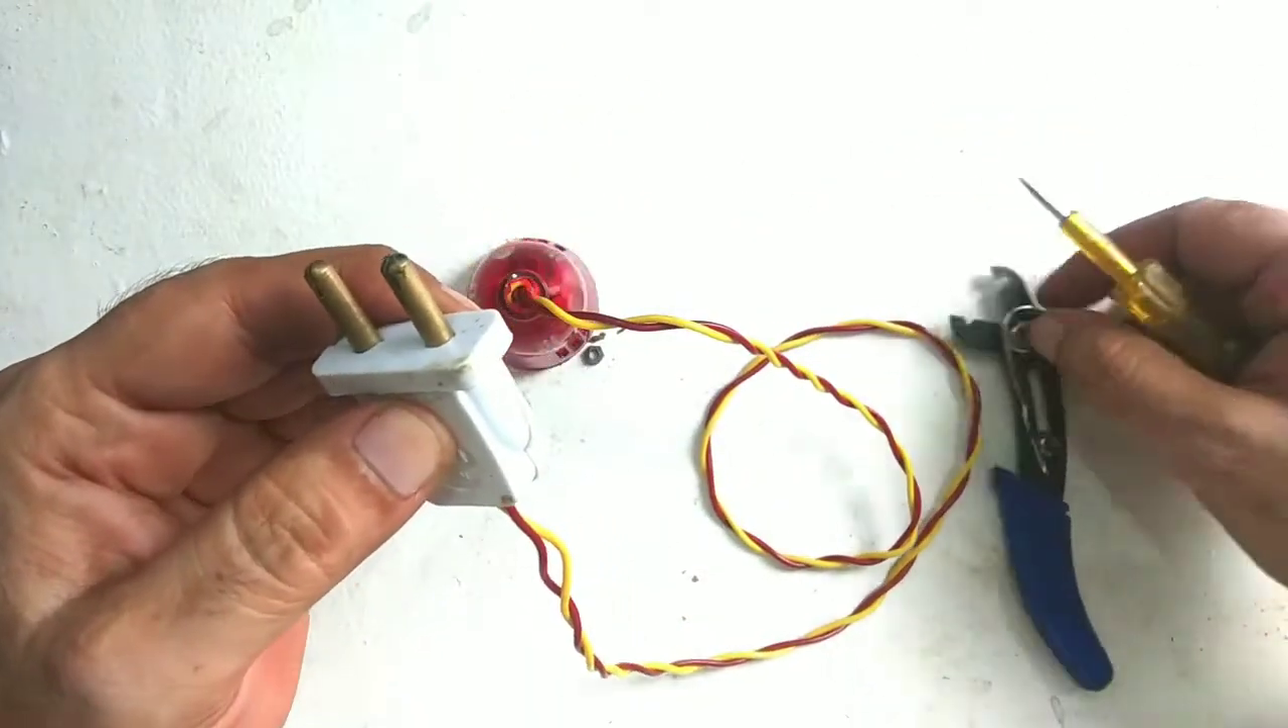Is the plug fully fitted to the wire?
Yes.